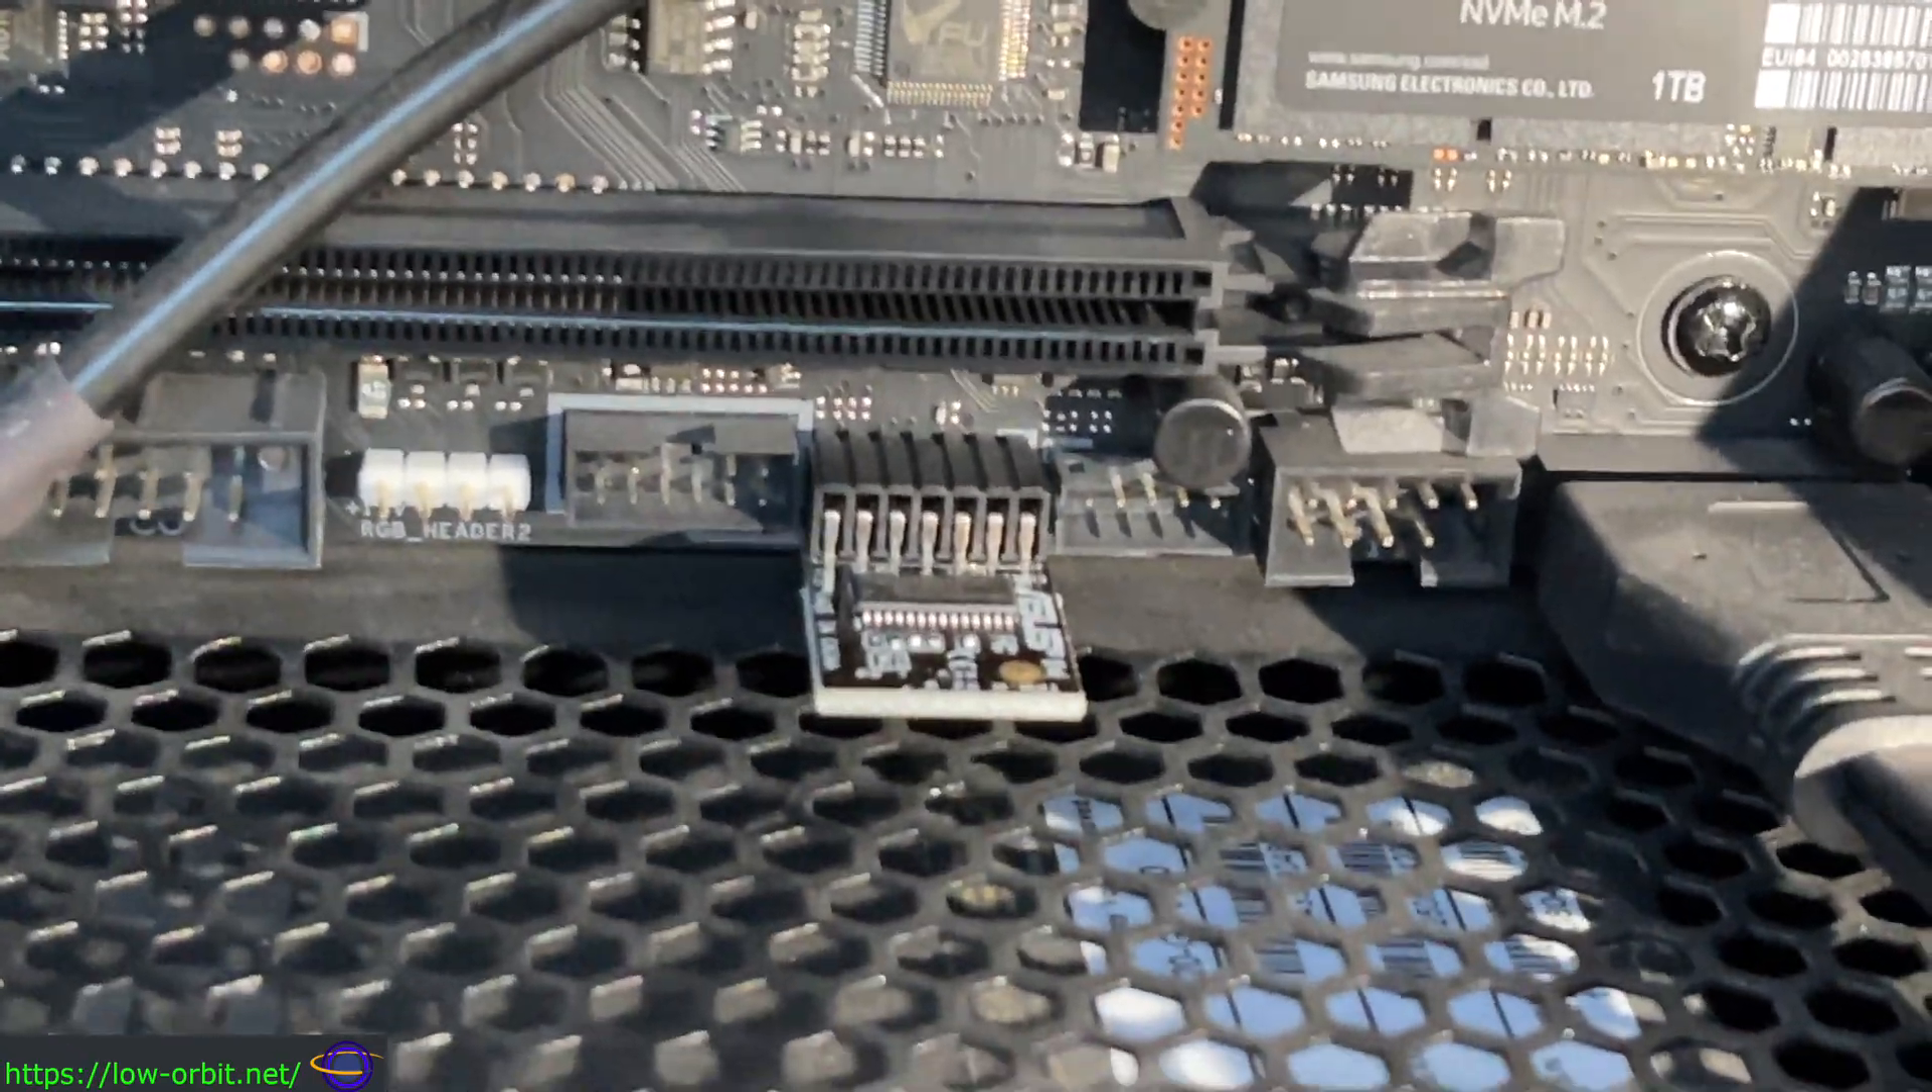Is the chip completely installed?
Yes.